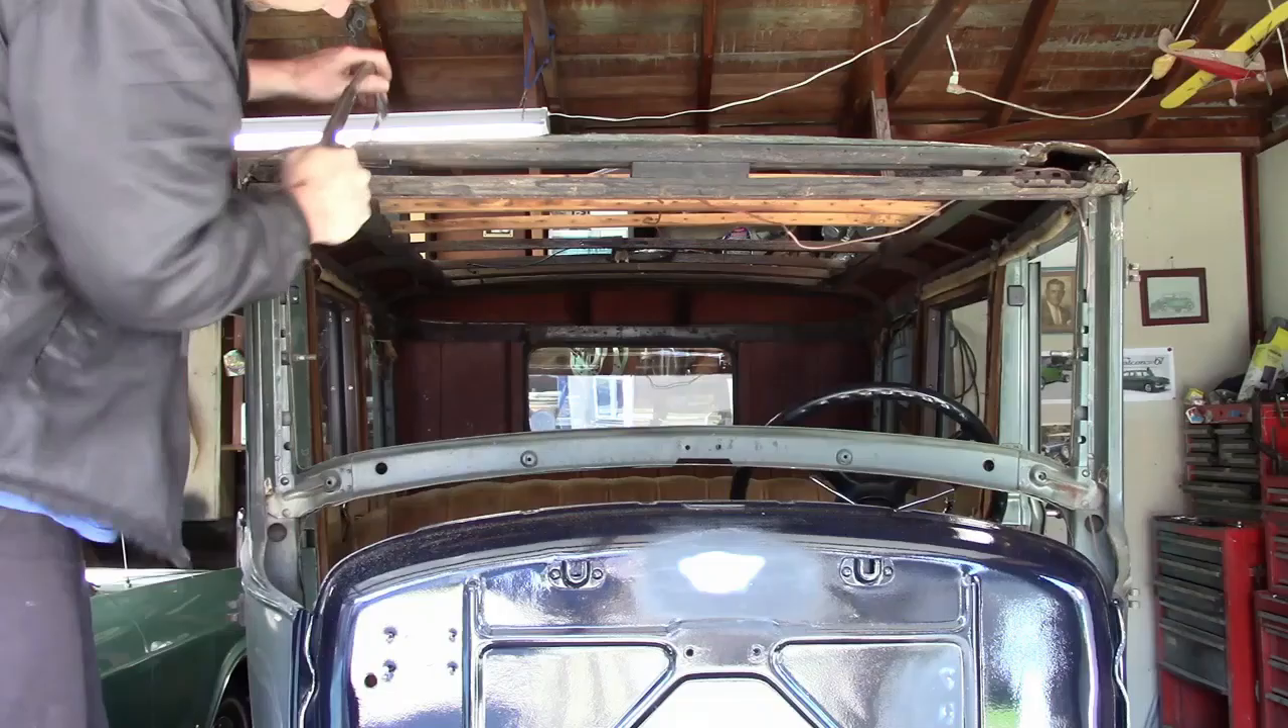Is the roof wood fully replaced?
No.